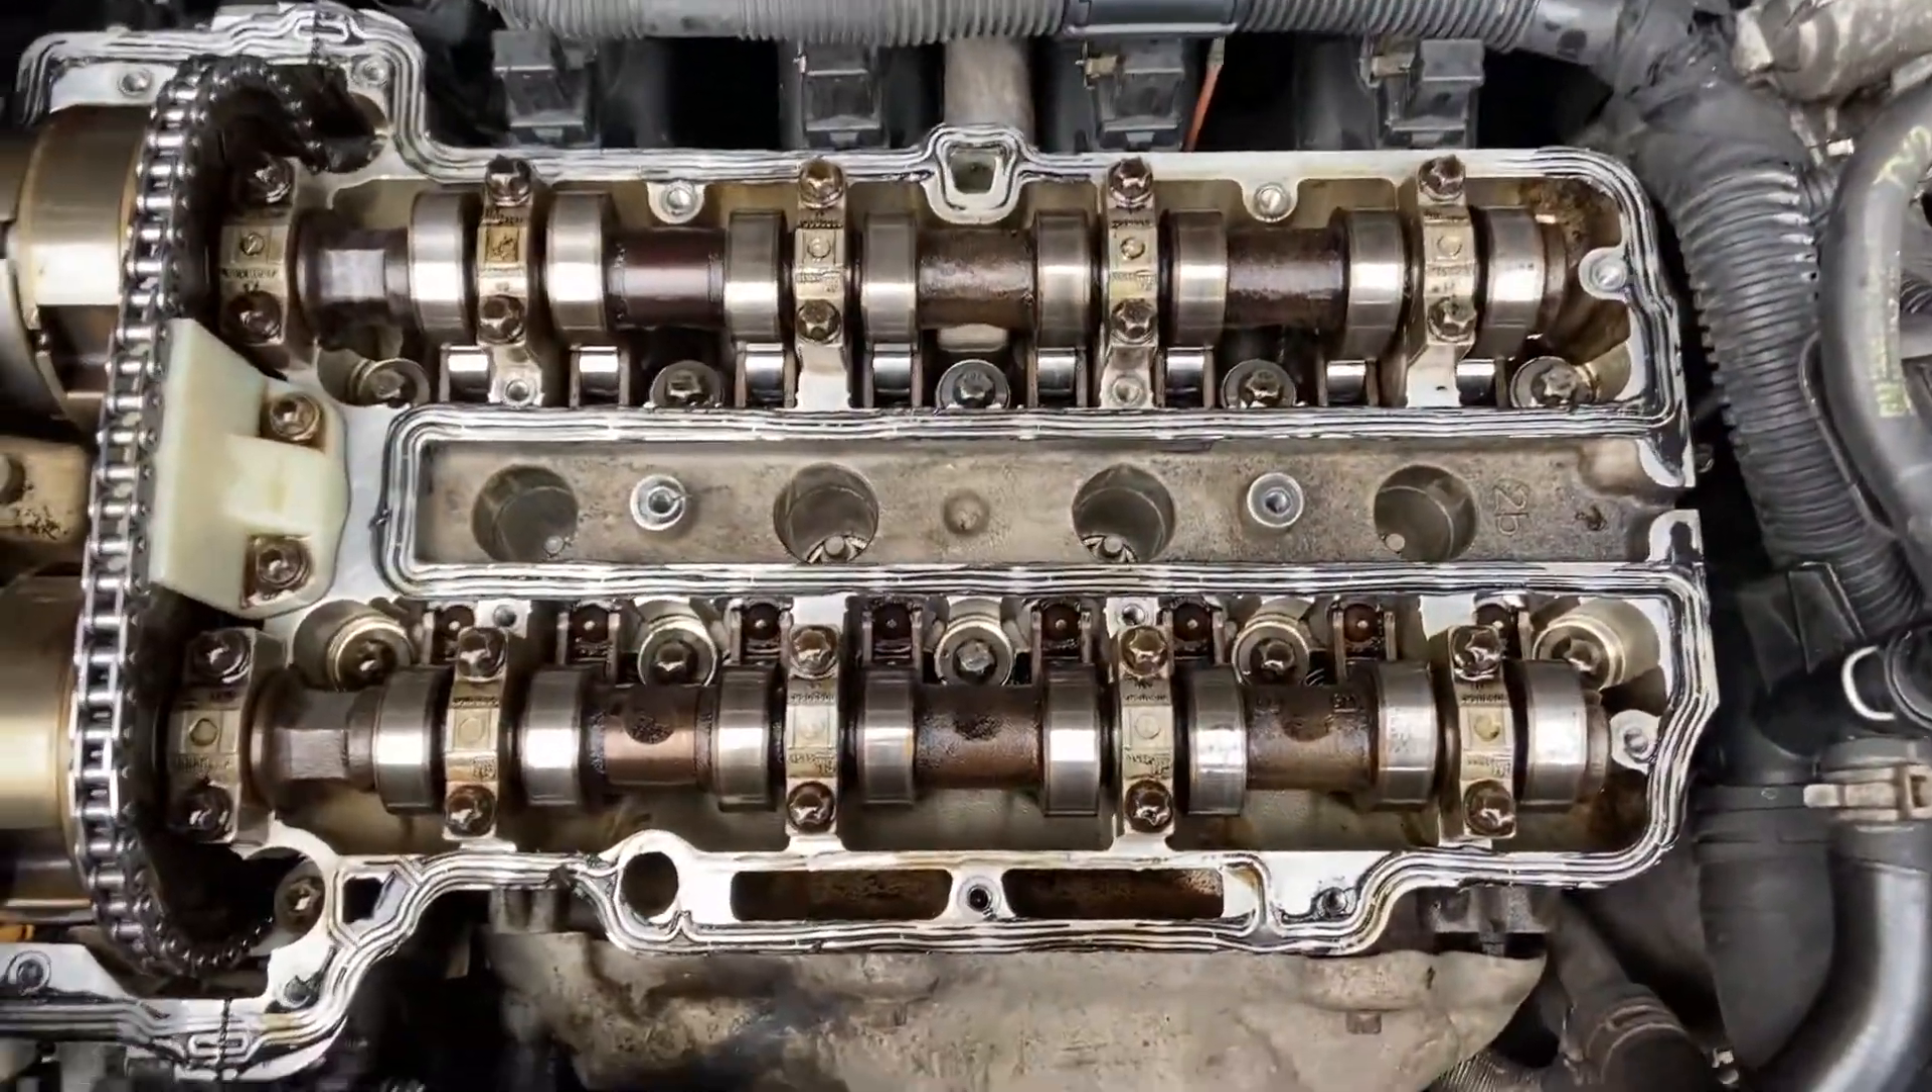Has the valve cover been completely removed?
Yes.